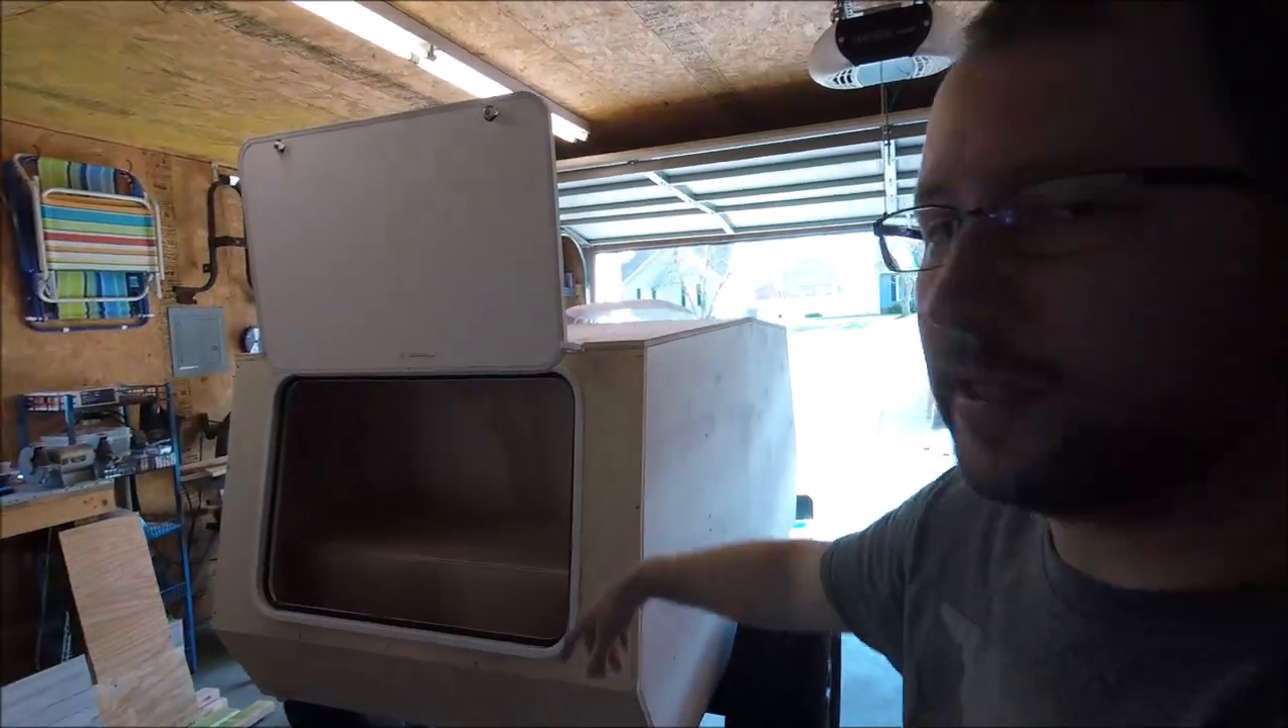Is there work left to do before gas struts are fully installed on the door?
Yes.